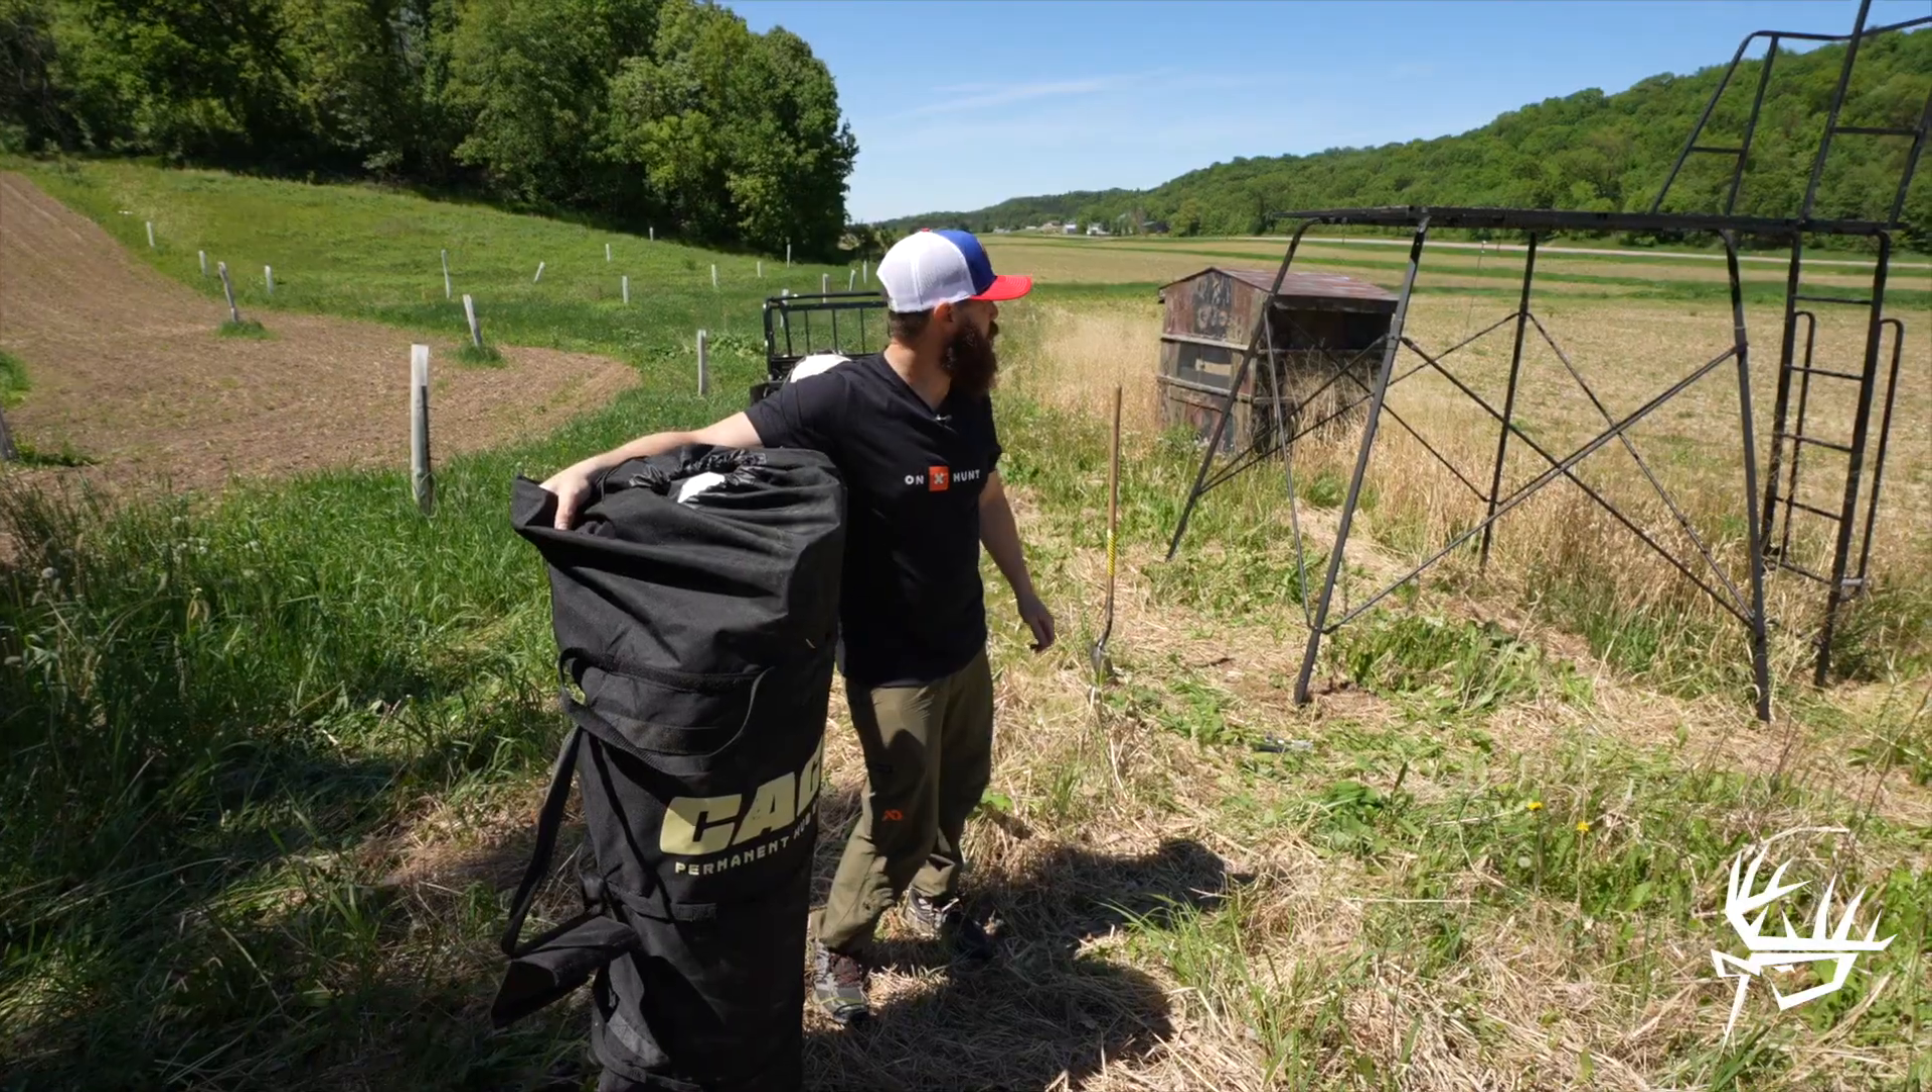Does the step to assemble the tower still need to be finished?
No.